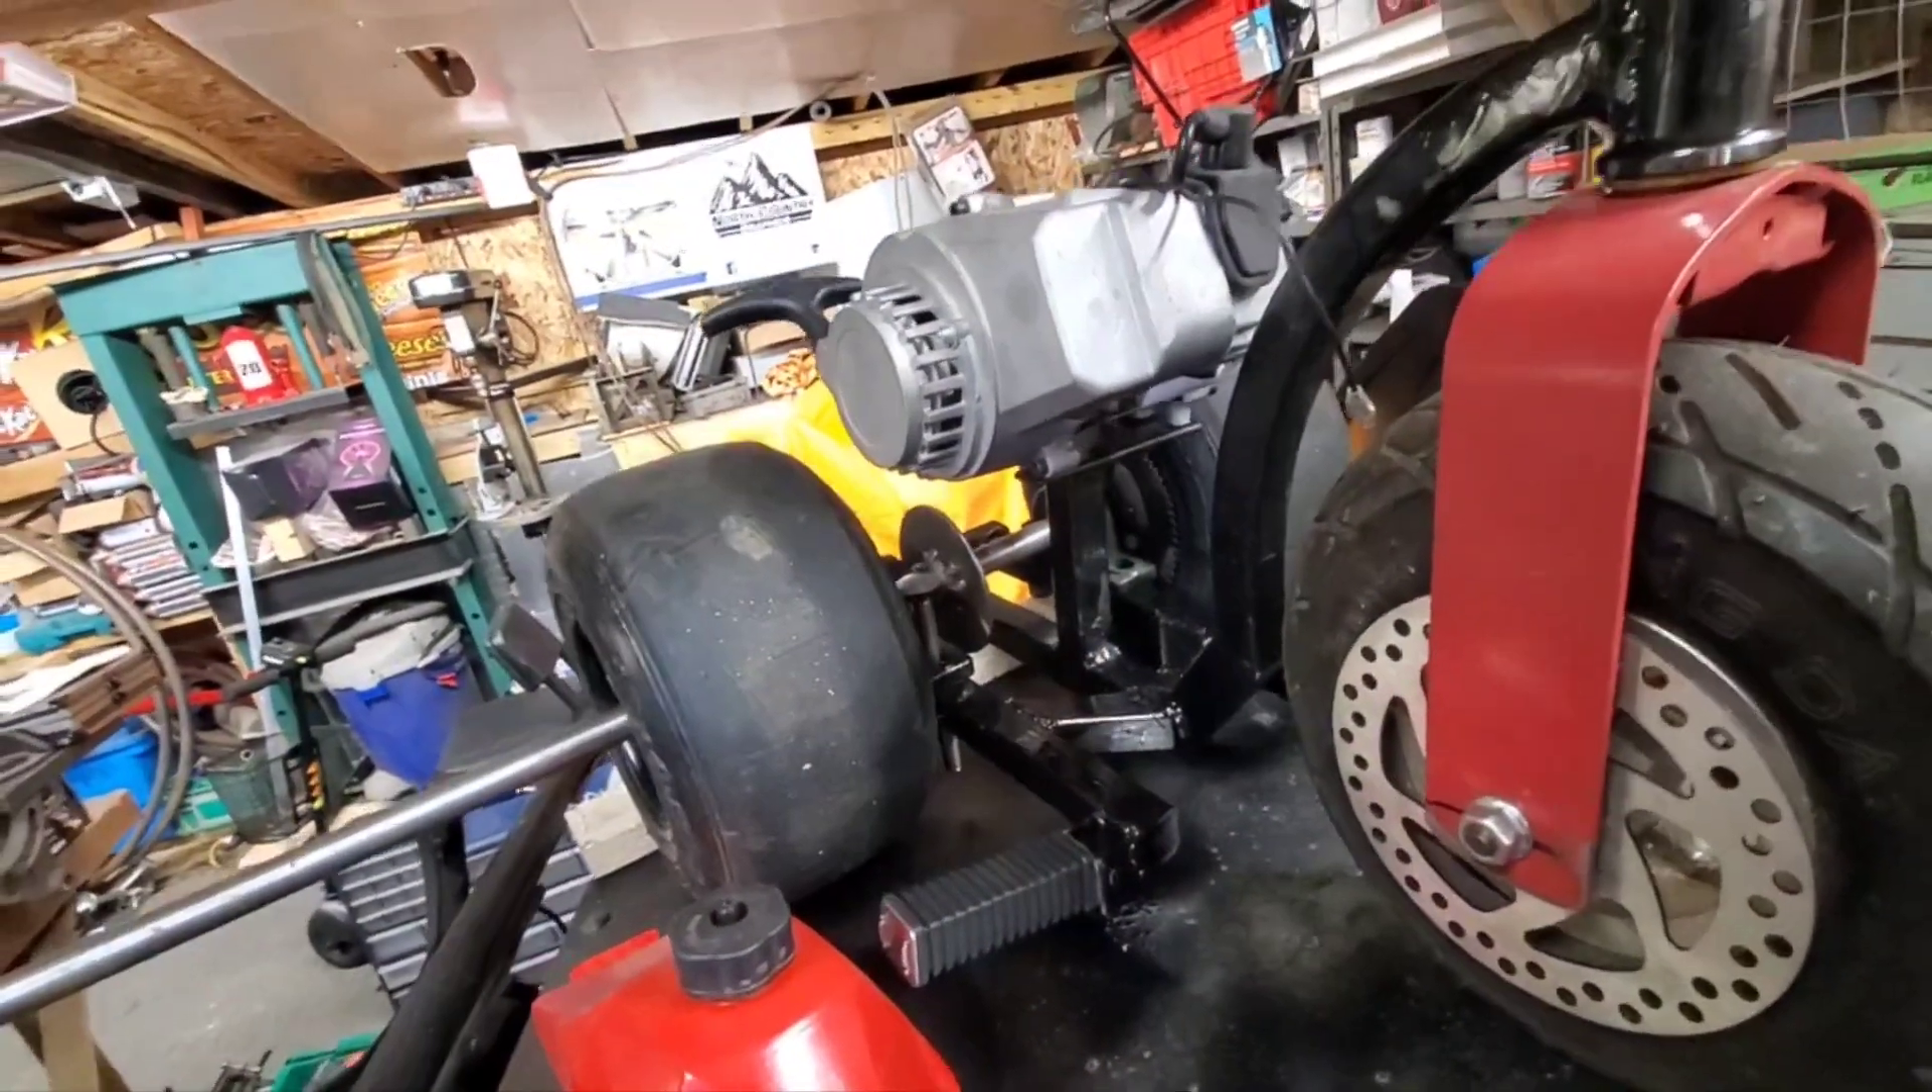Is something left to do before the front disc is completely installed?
No.